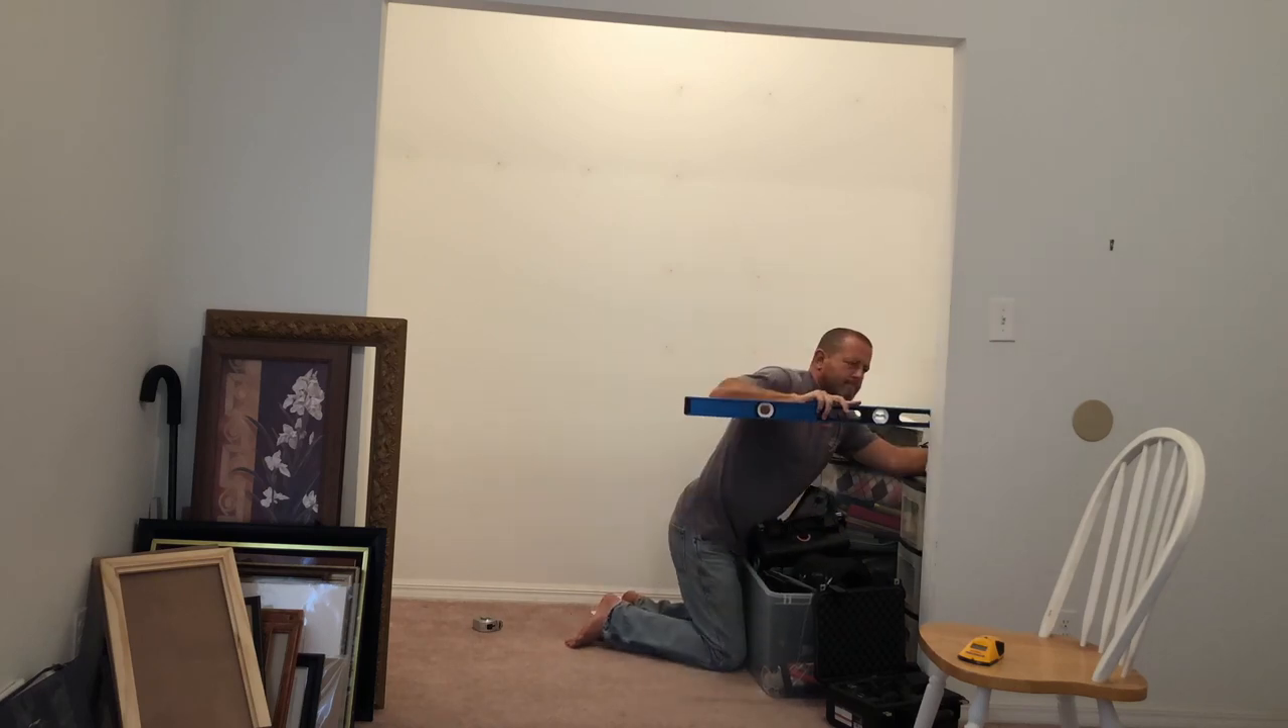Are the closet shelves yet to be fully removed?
No.